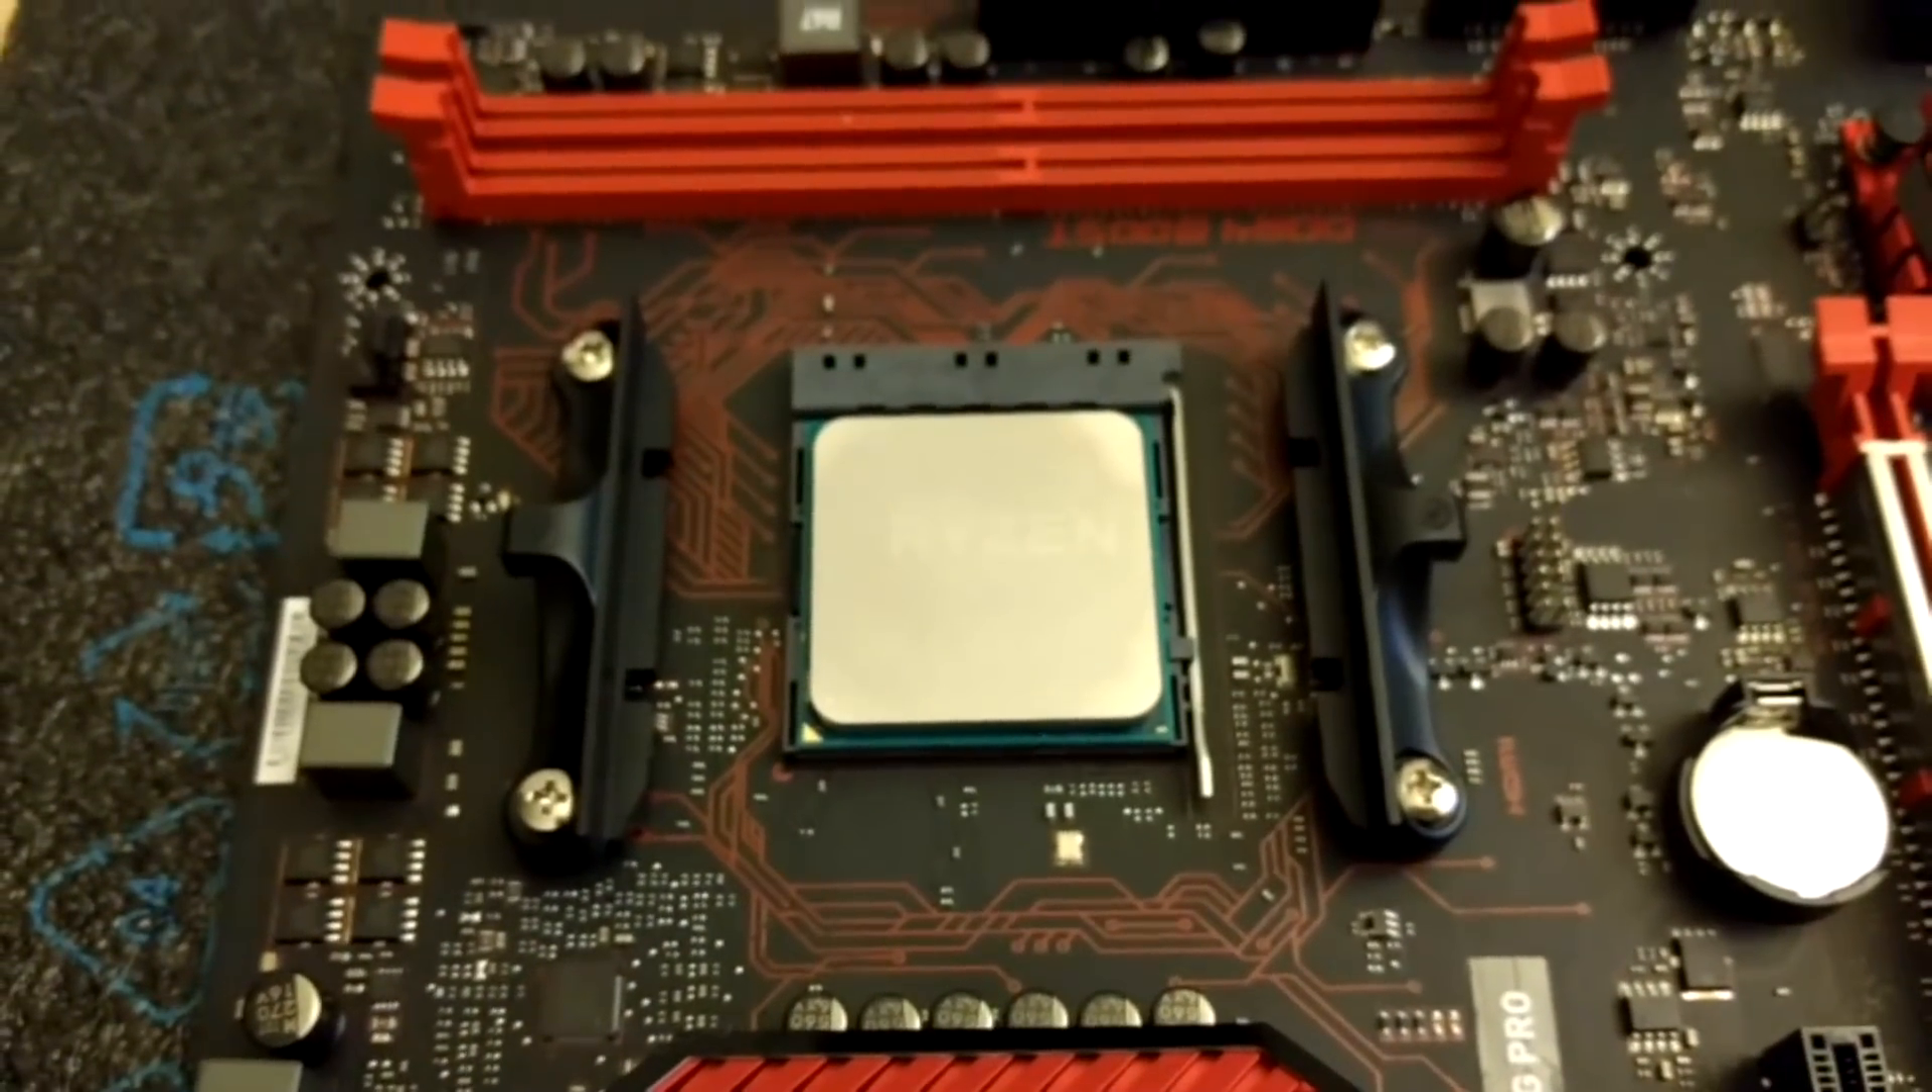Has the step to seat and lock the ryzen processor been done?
Yes.